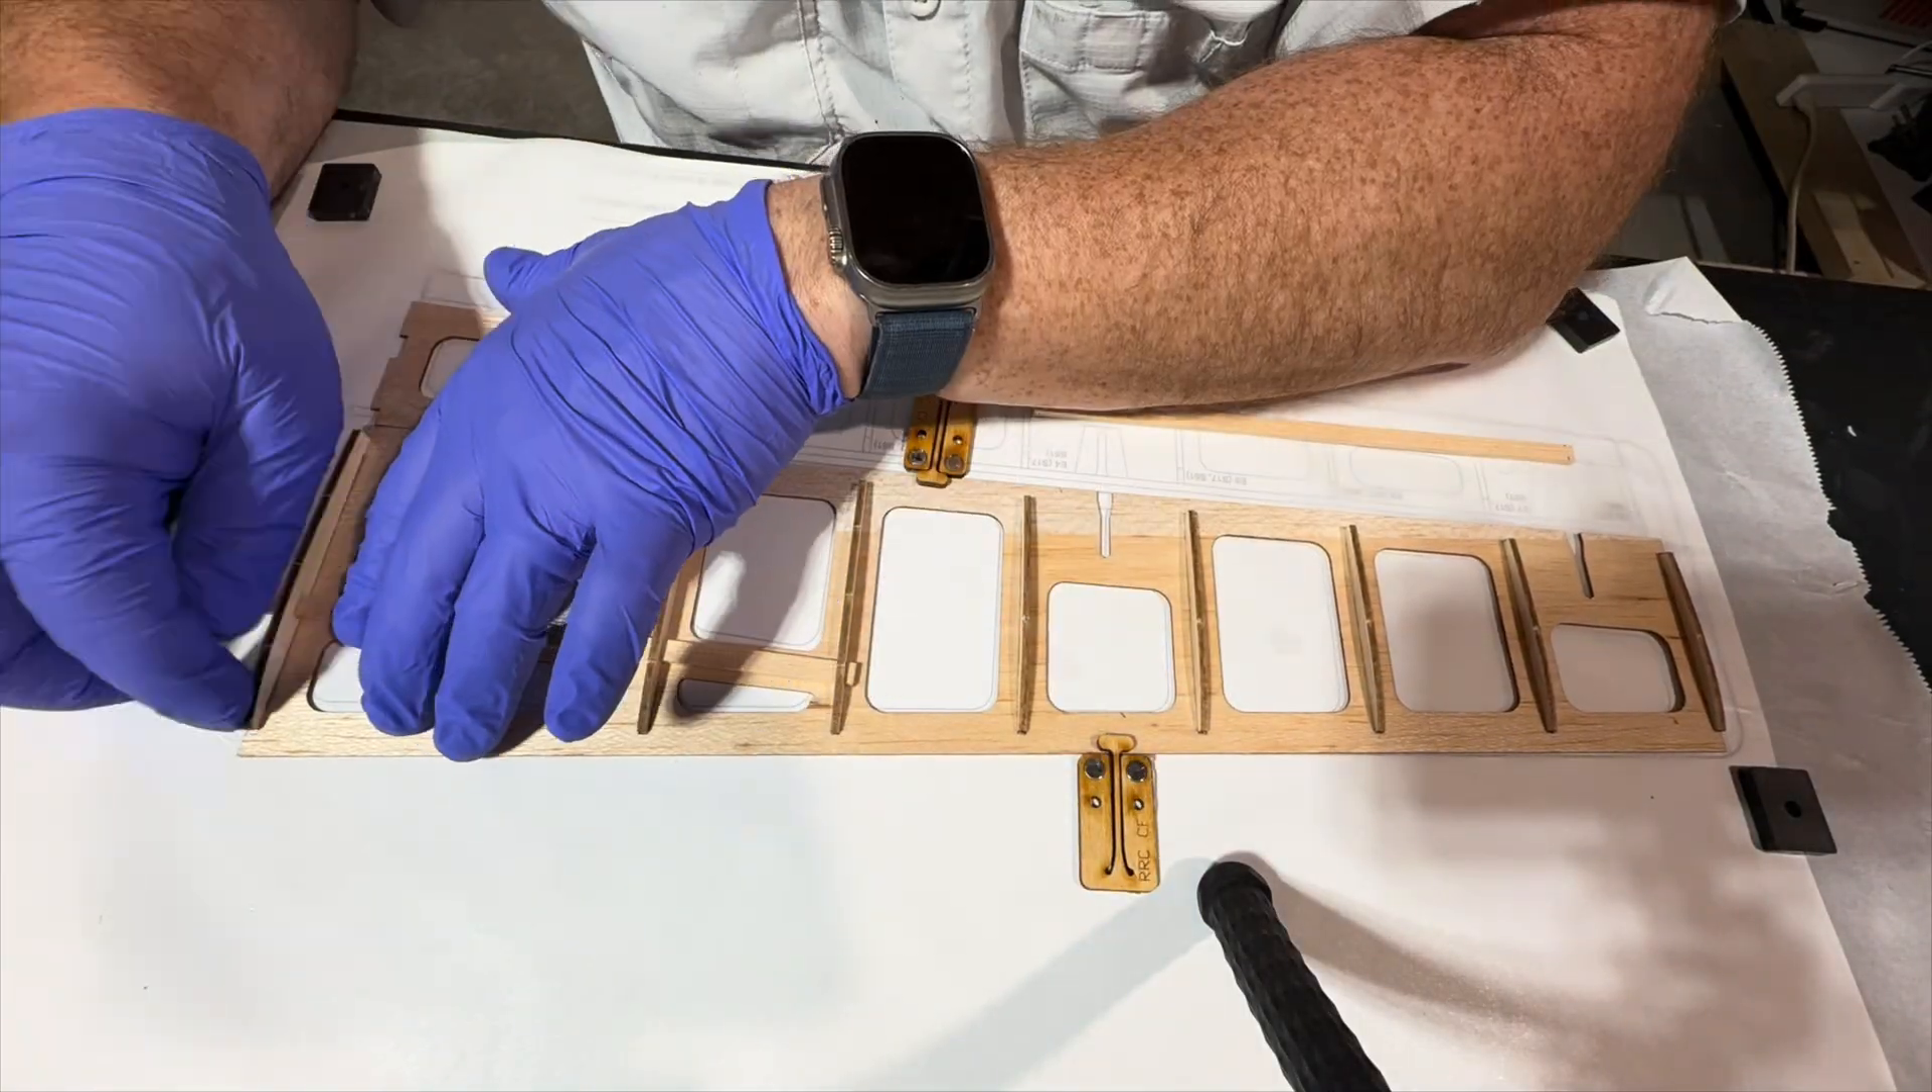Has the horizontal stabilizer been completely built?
No.